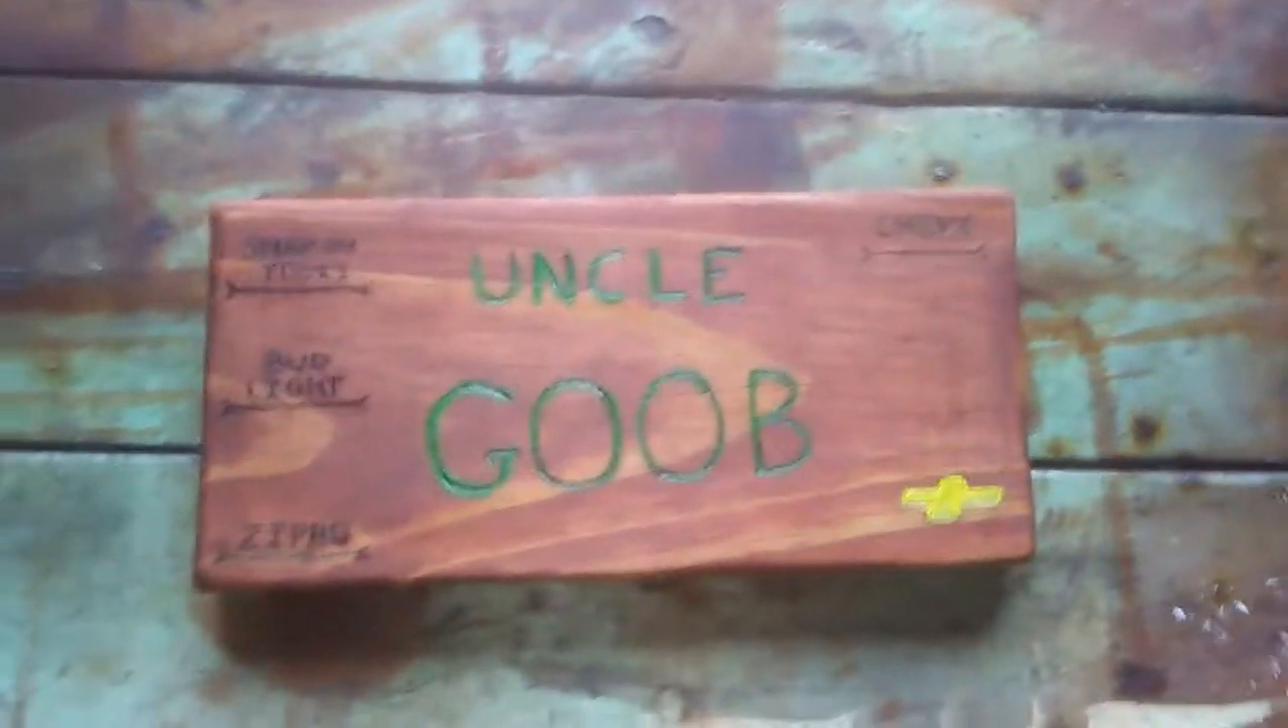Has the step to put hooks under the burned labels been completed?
No.